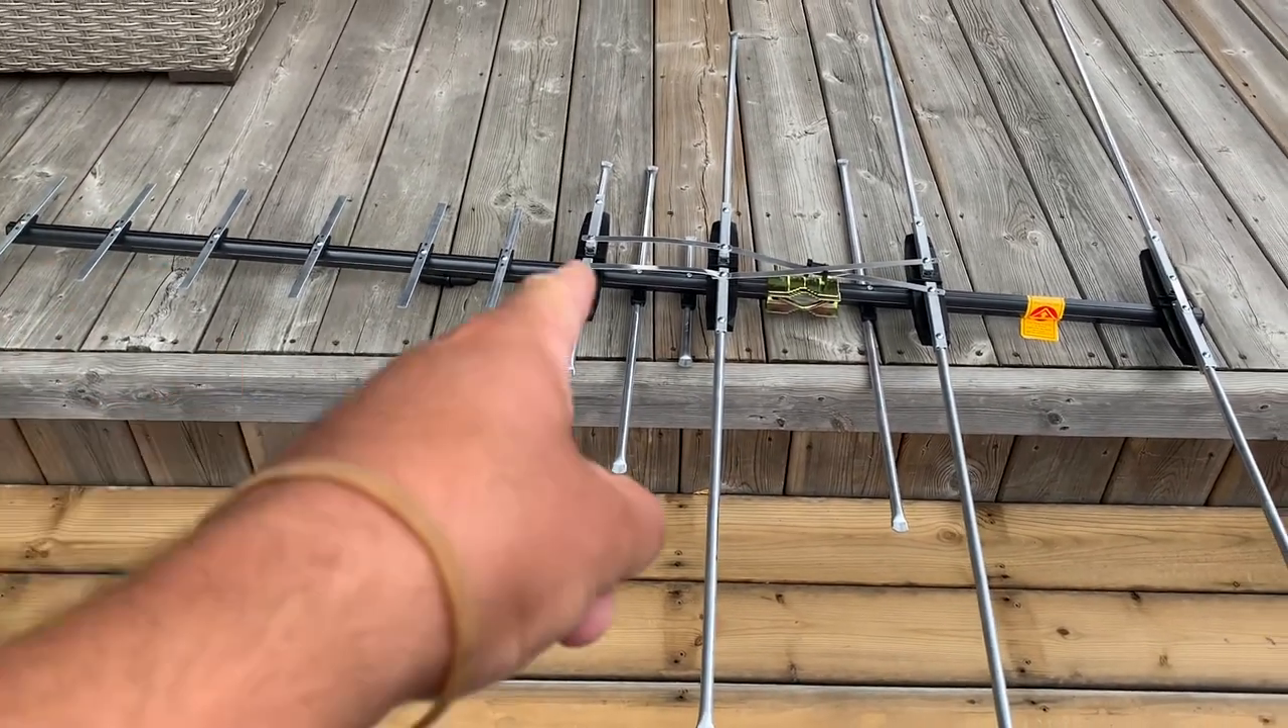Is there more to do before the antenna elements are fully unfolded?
No.